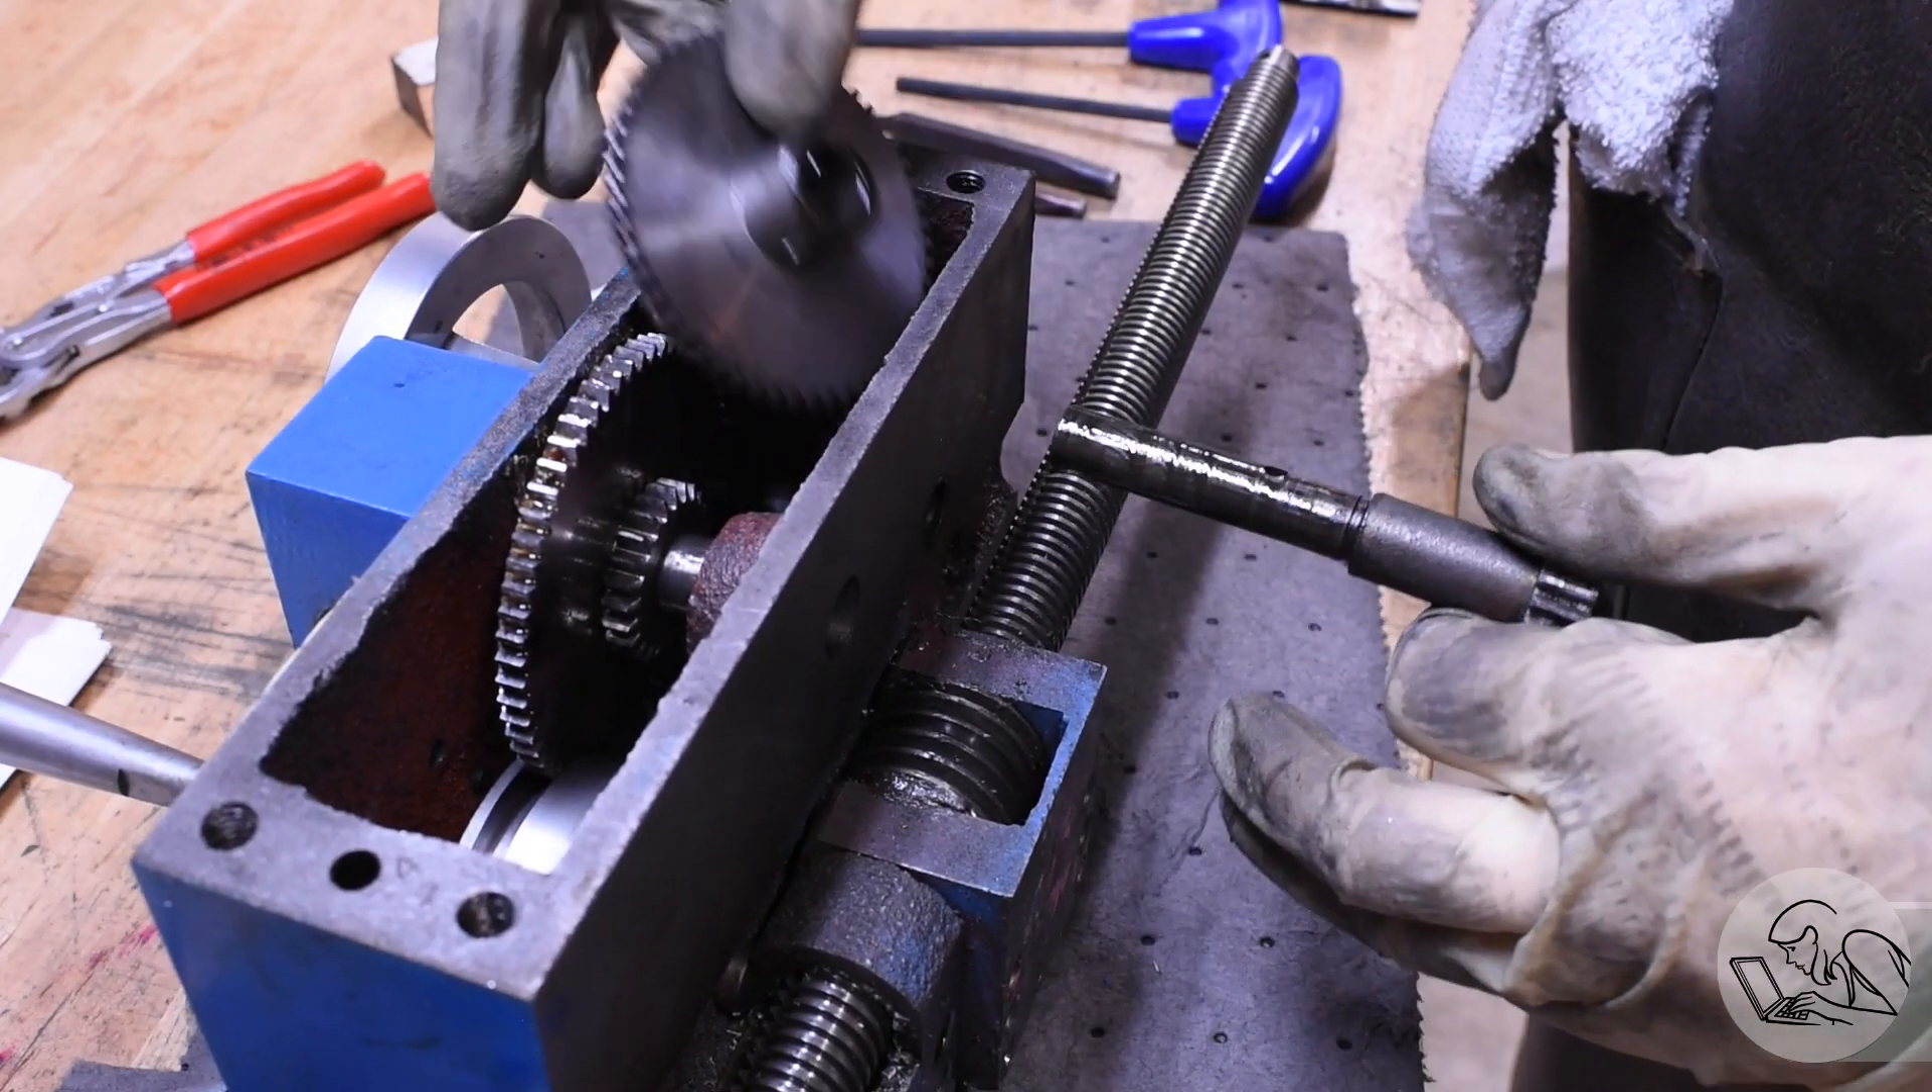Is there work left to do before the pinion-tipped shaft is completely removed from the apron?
No.